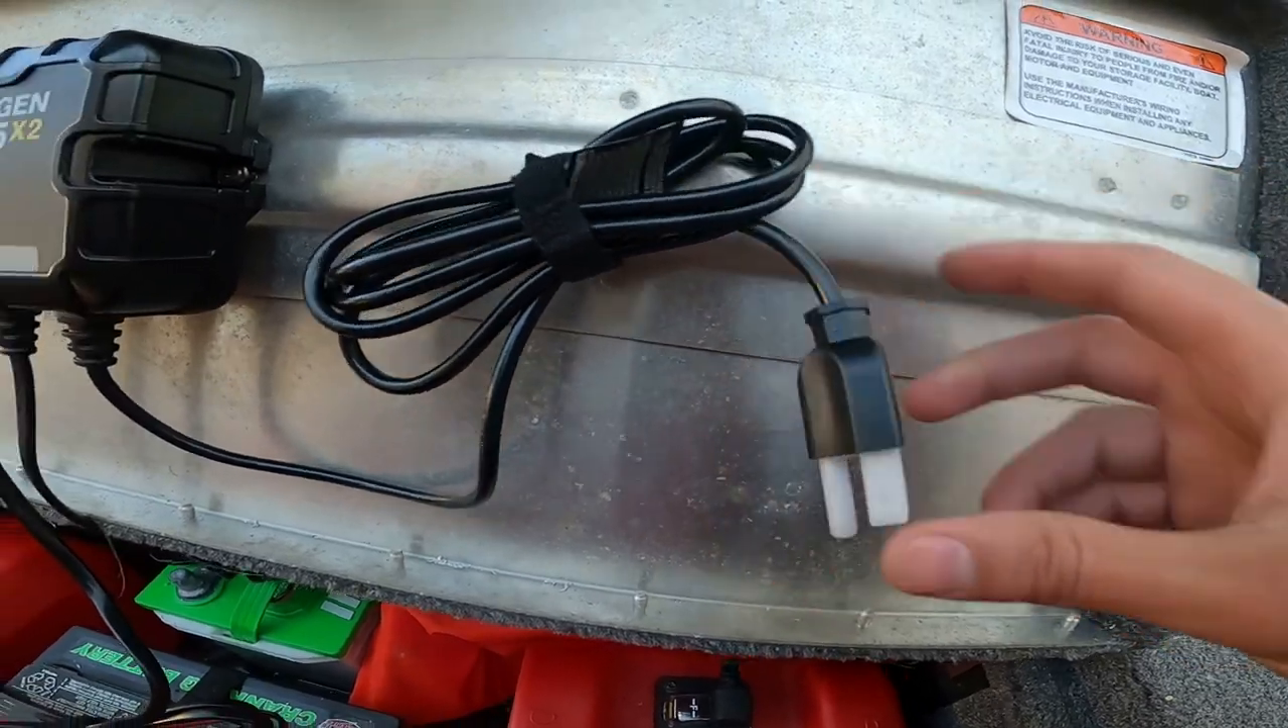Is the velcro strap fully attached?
Yes.